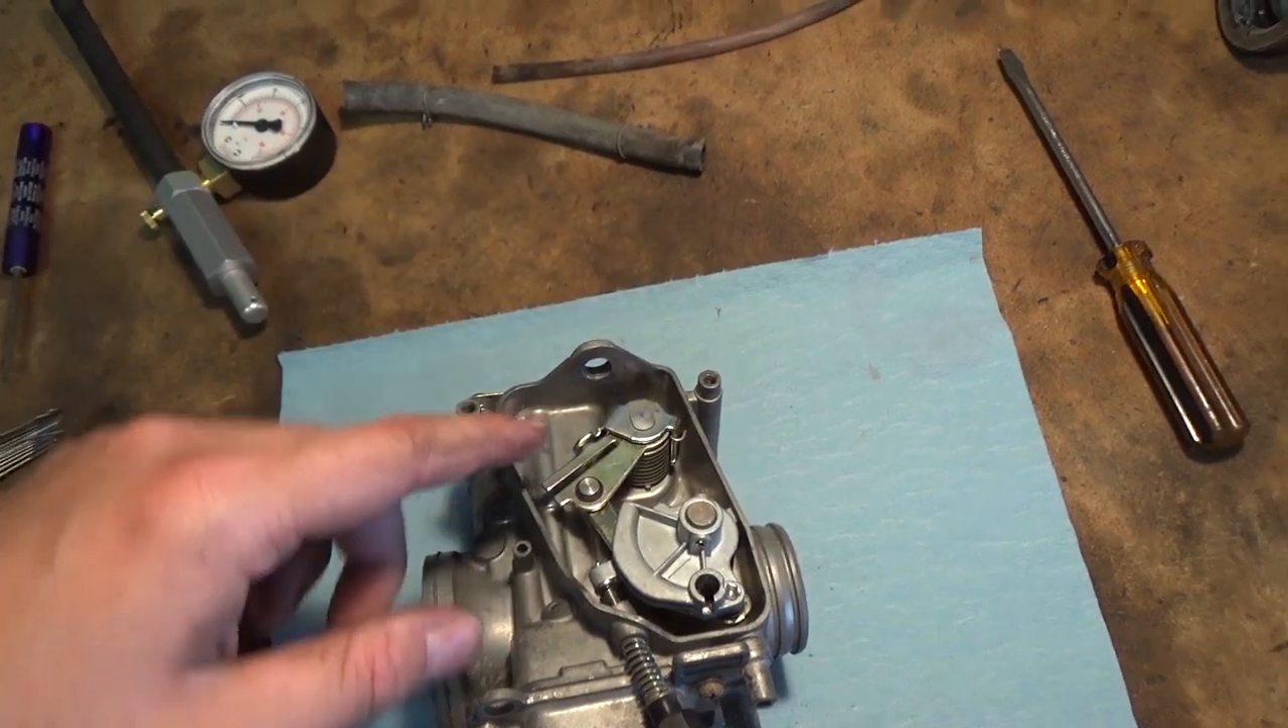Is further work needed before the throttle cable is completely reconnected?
Yes.